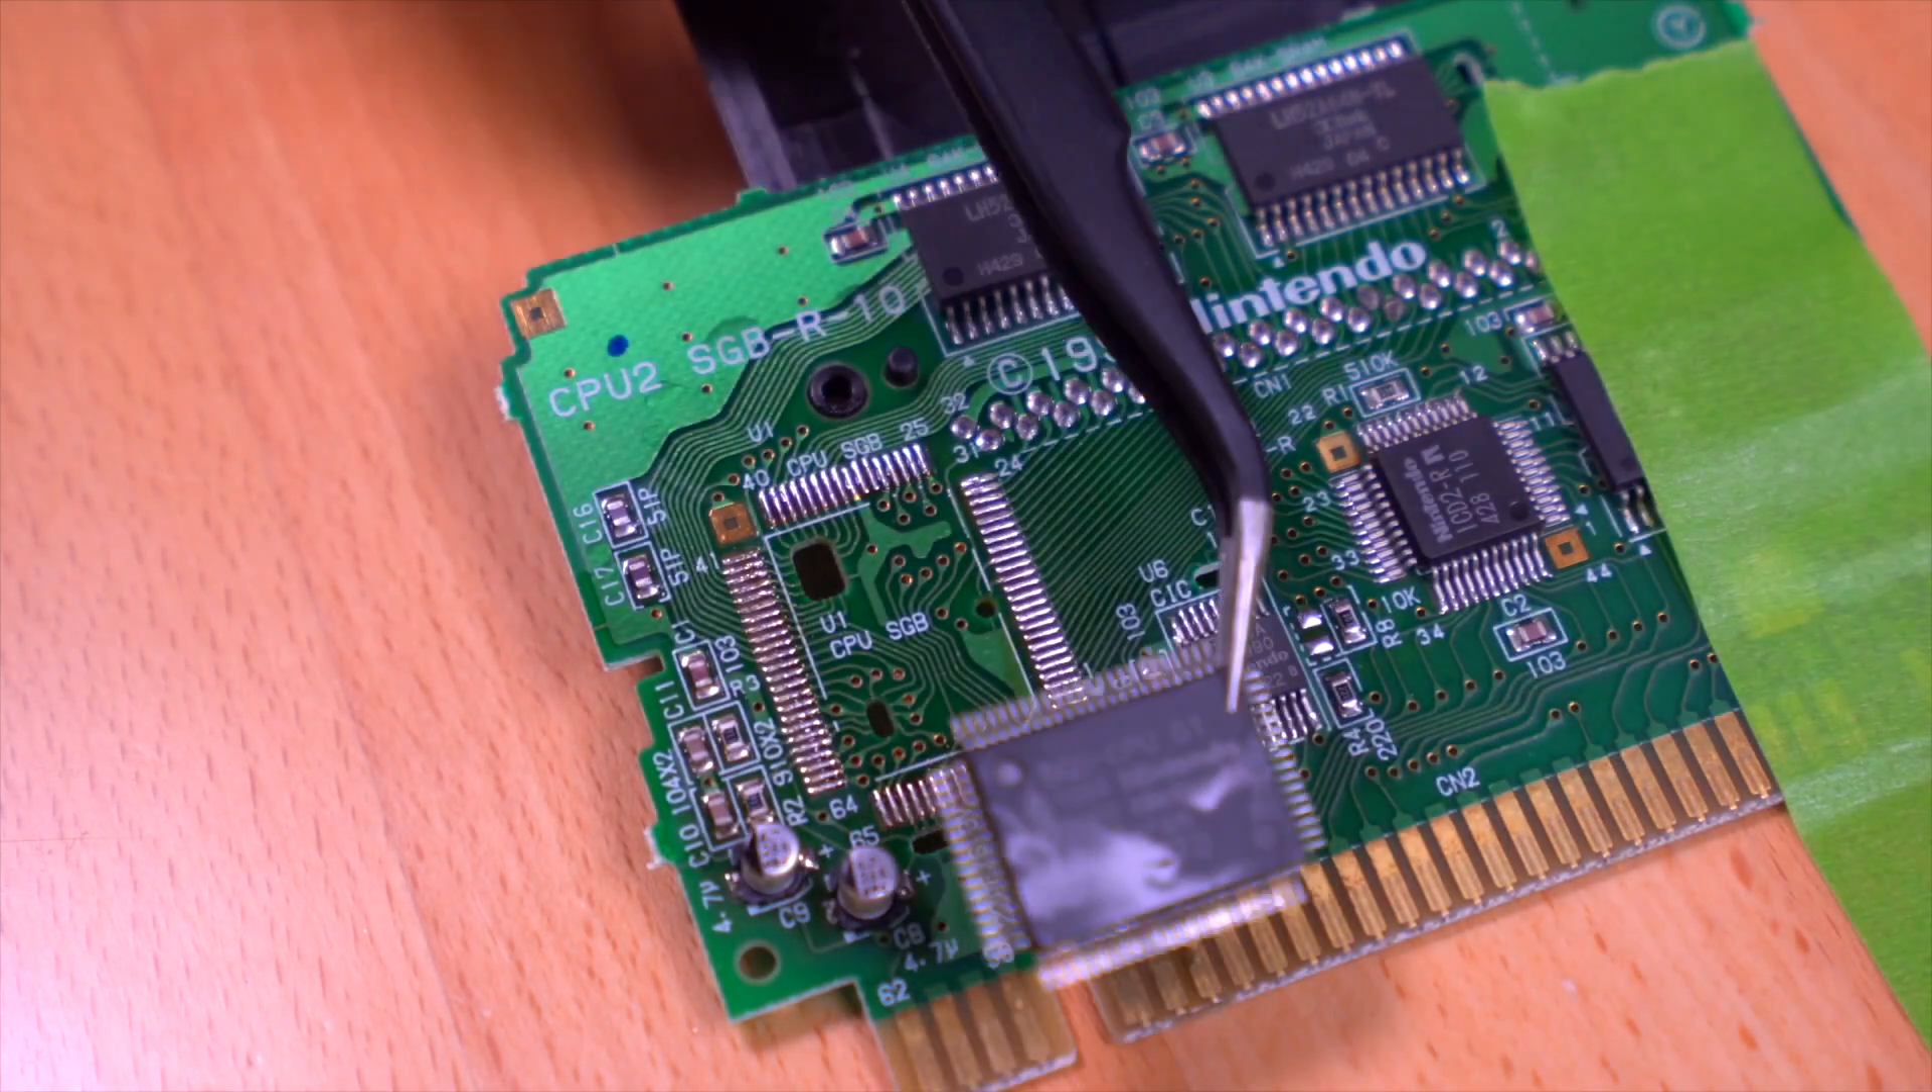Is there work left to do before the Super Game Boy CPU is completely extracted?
No.